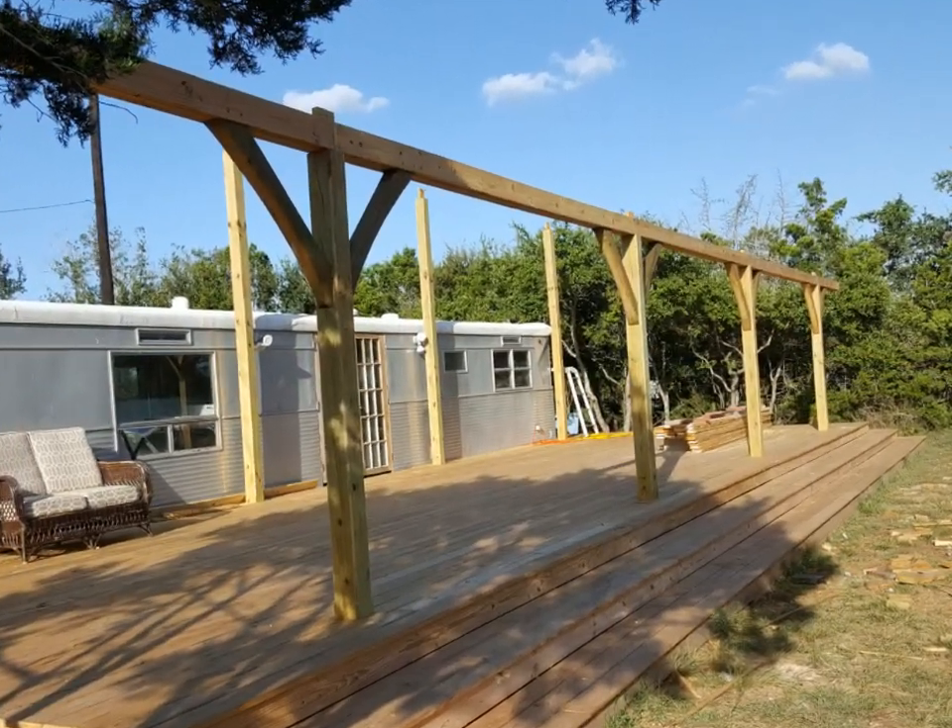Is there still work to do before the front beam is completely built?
No.